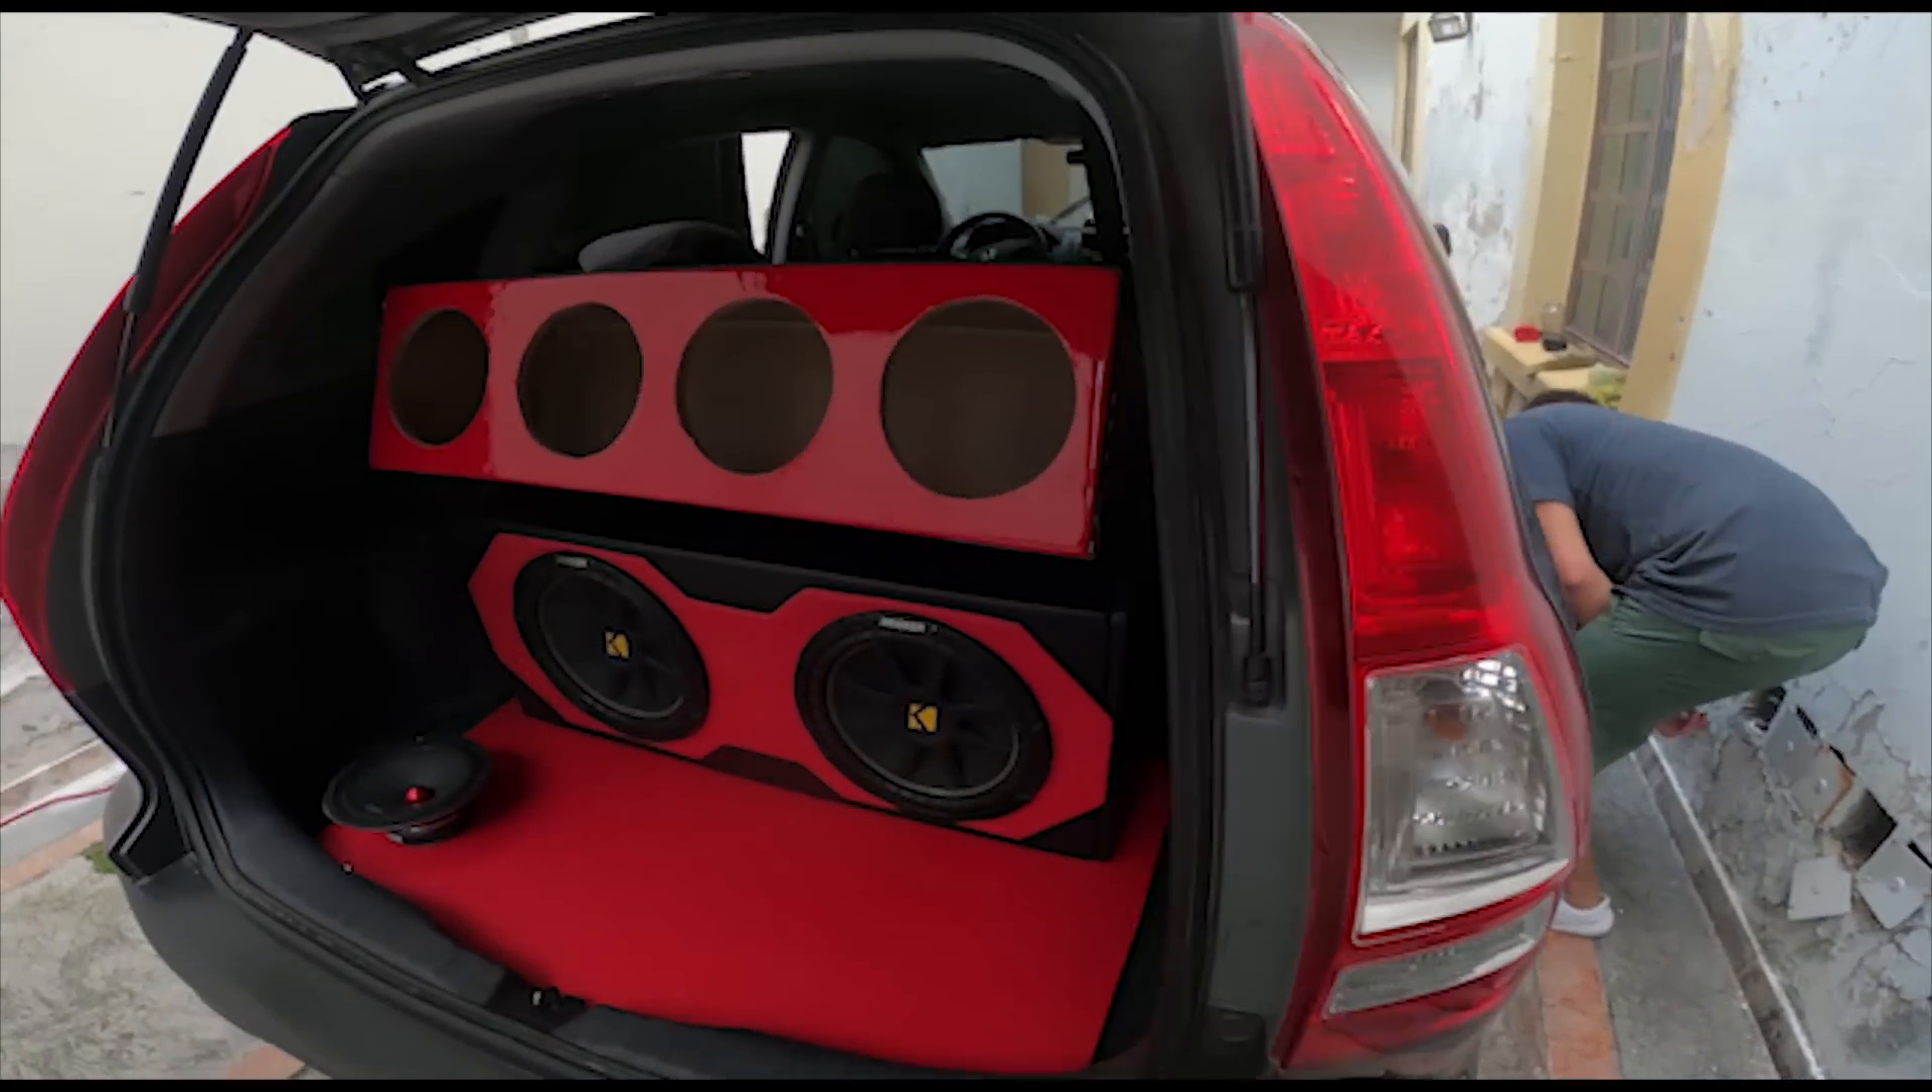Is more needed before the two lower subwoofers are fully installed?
No.